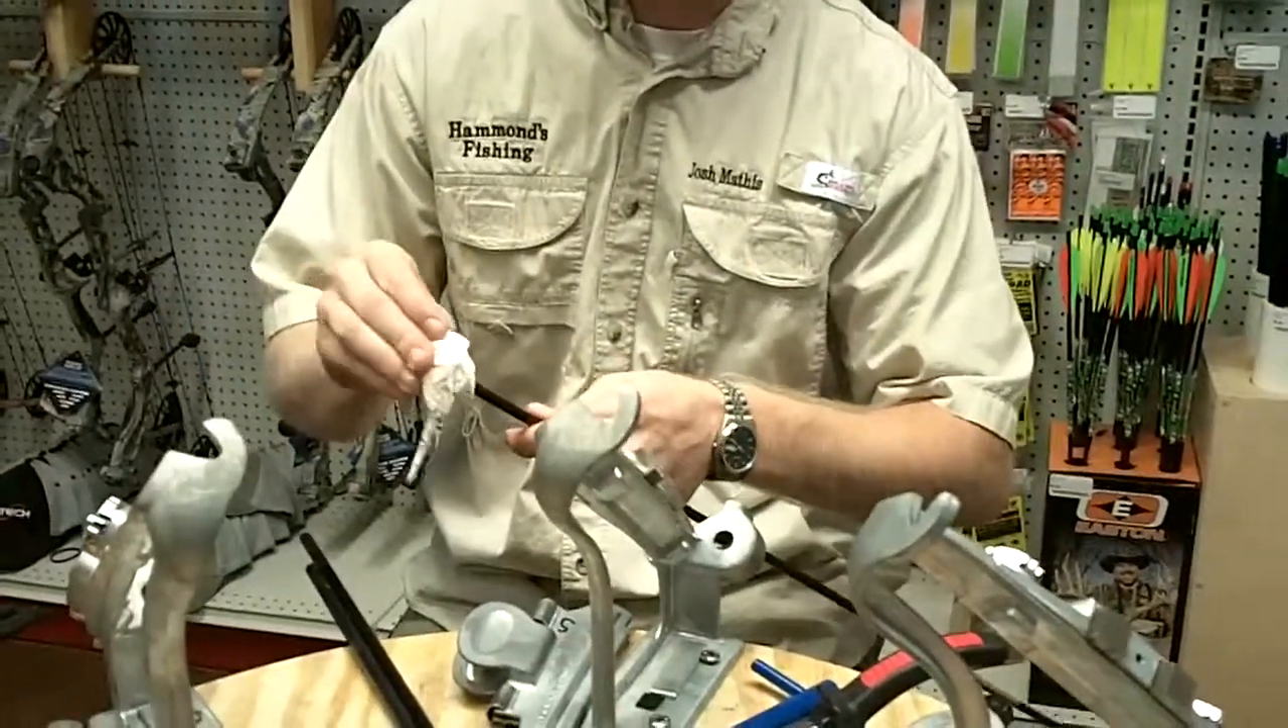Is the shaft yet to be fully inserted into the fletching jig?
Yes.